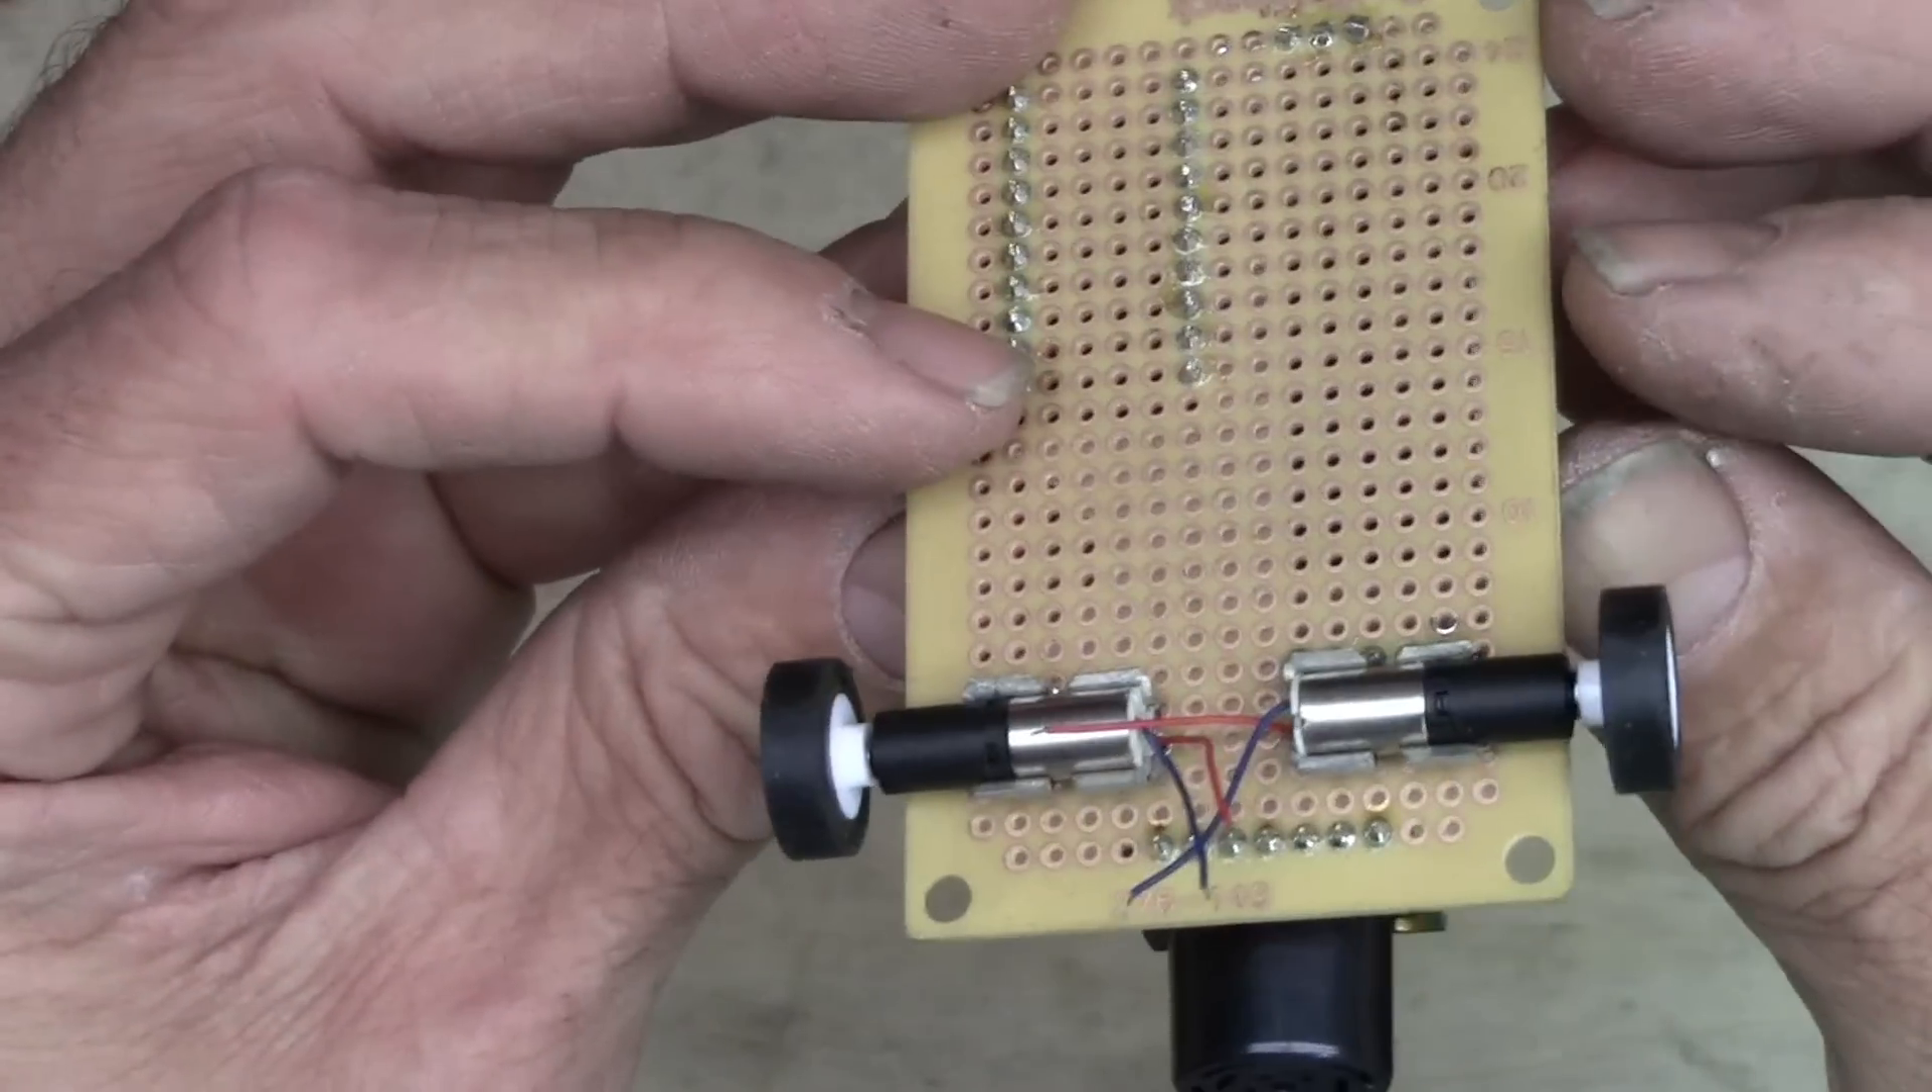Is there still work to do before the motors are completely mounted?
No.